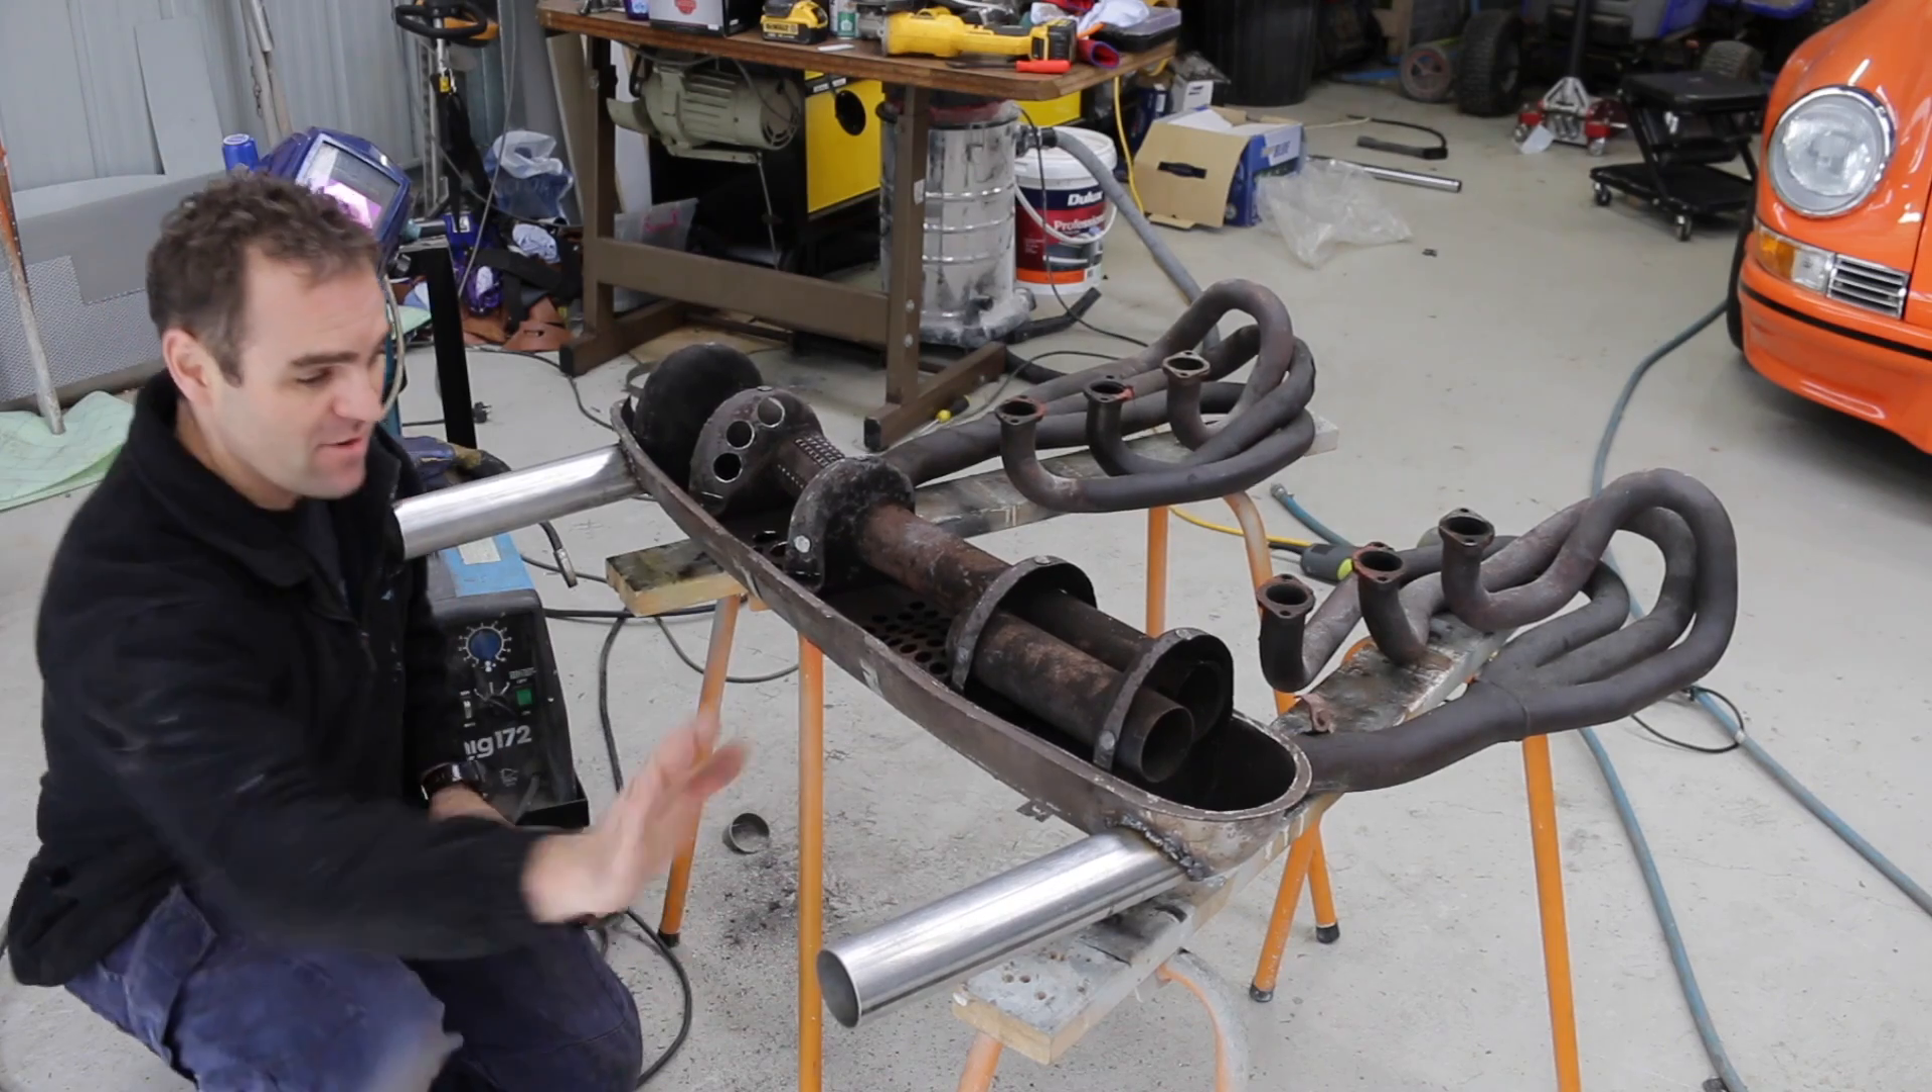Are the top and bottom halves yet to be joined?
Yes.